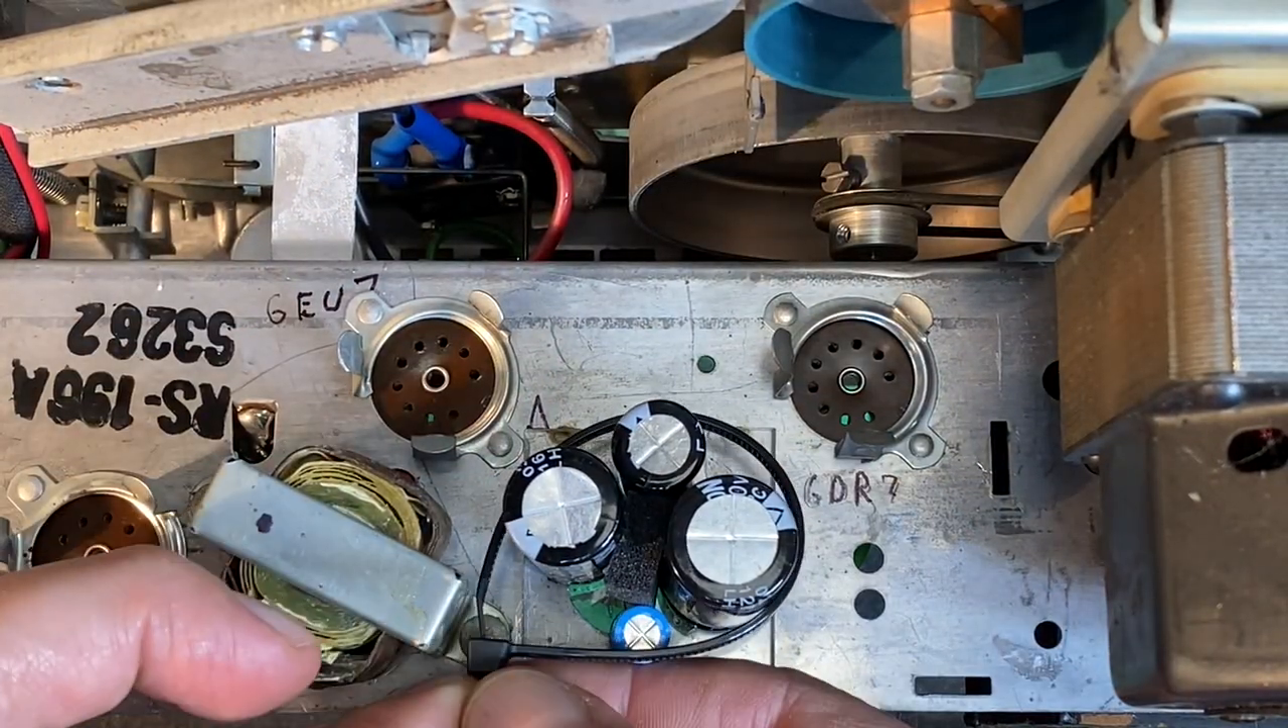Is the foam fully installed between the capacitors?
Yes.